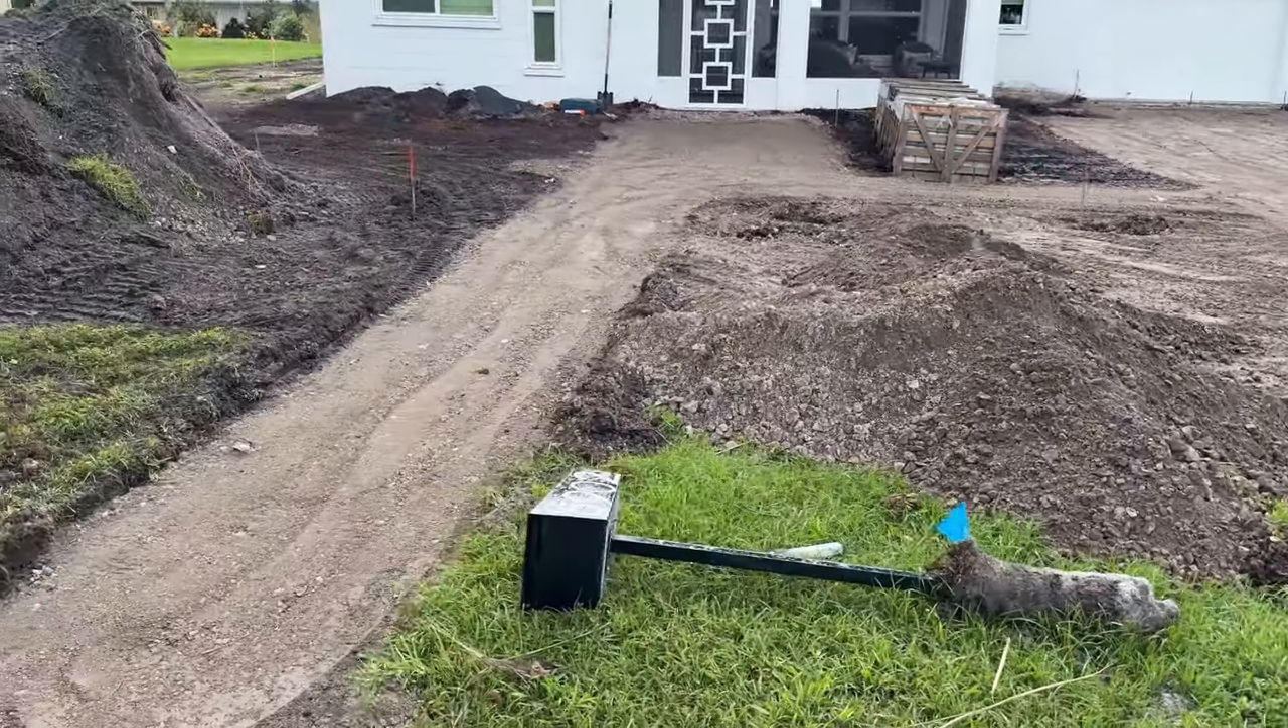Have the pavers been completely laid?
No.